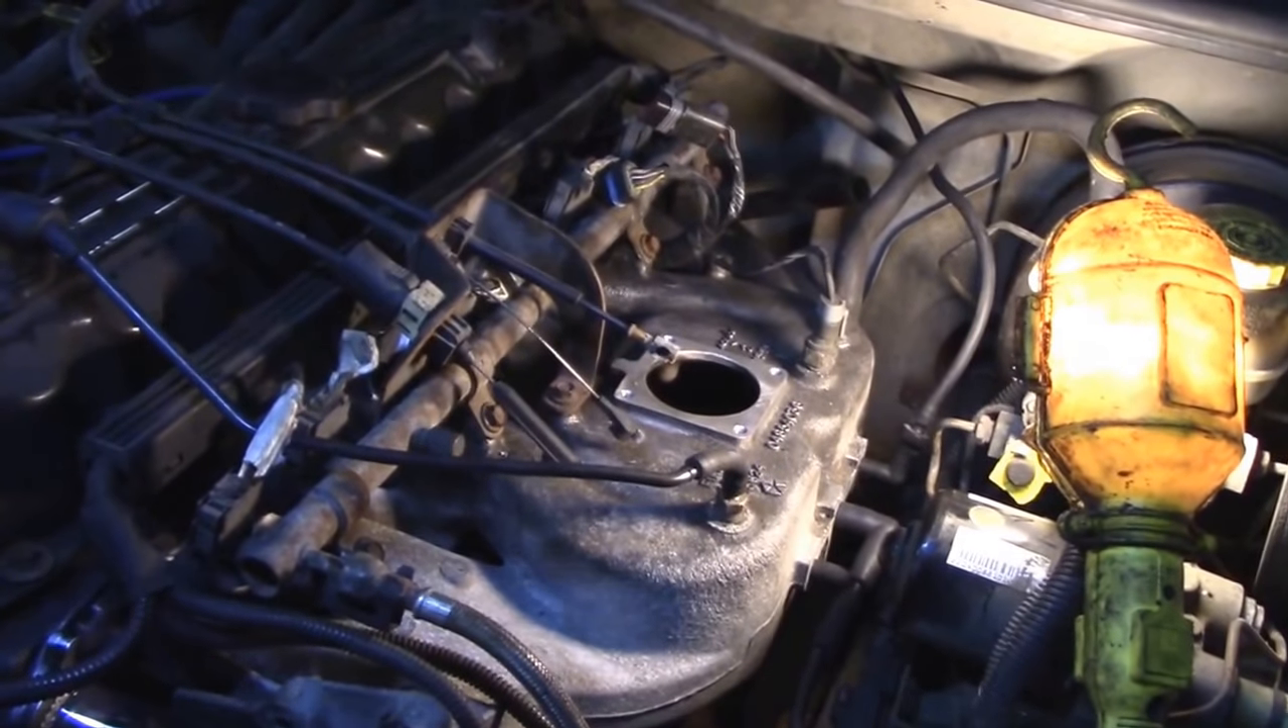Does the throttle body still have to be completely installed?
Yes.